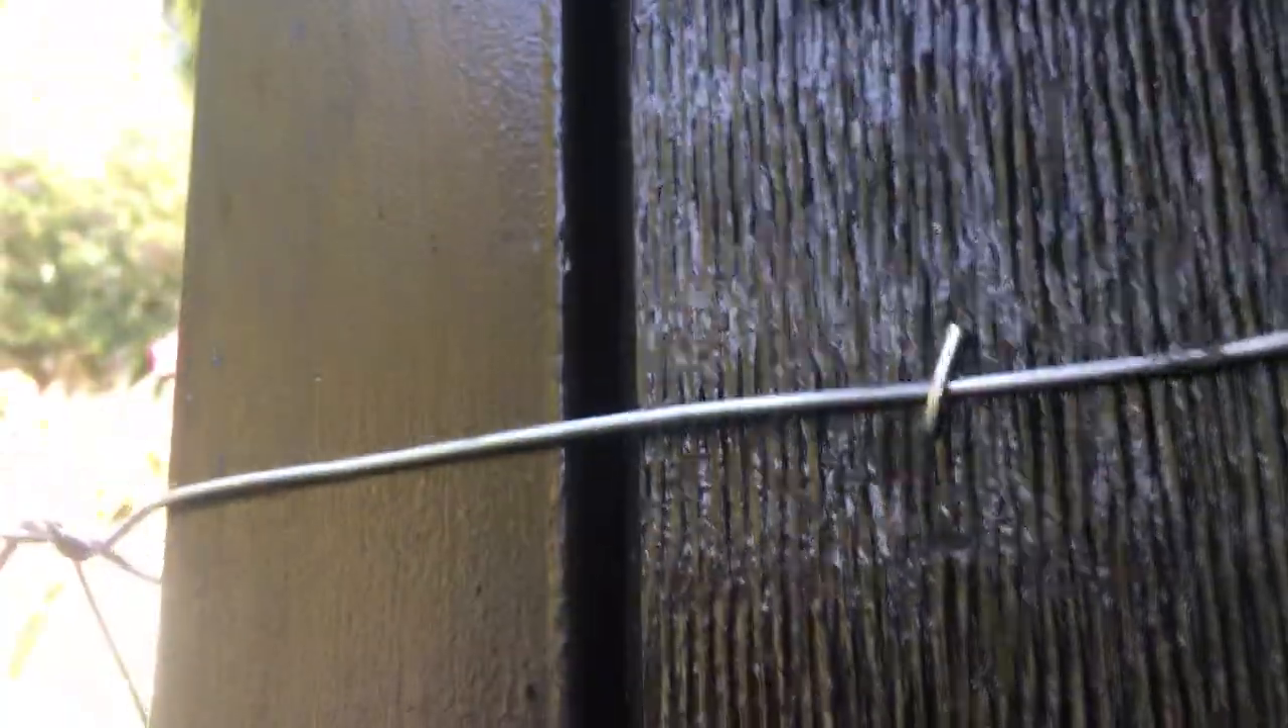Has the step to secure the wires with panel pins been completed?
Yes.